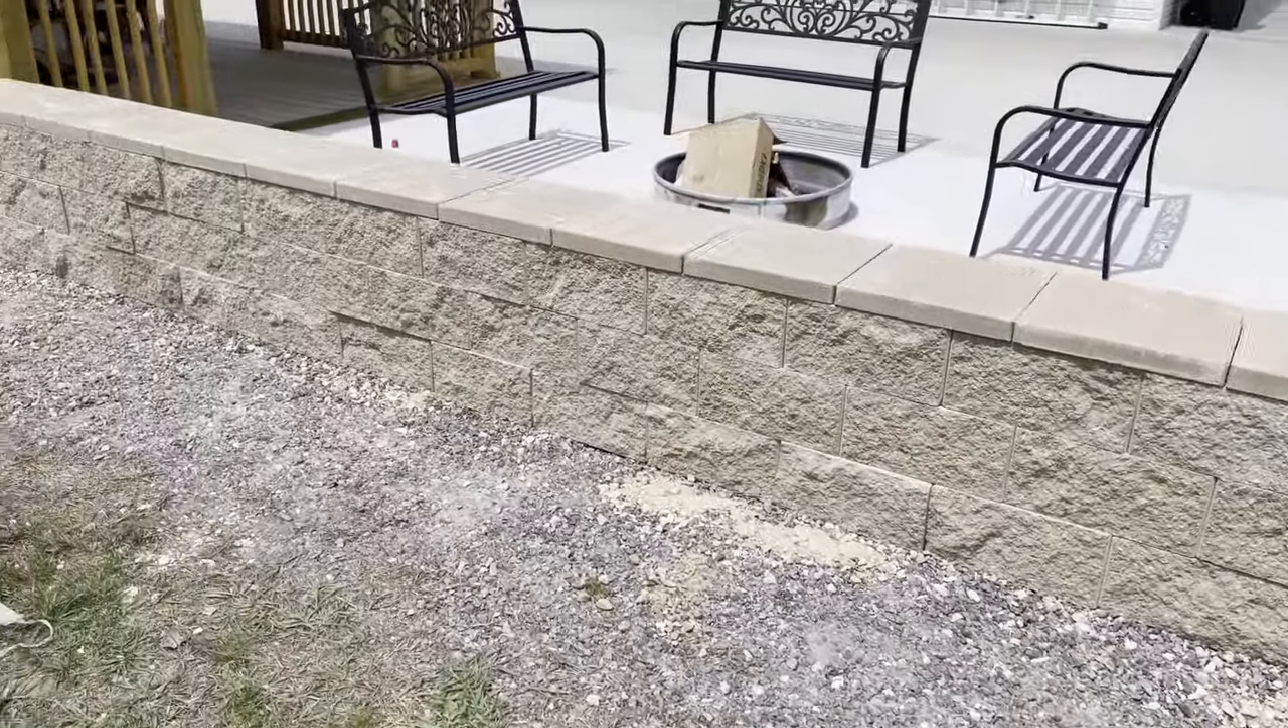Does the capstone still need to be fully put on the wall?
No.